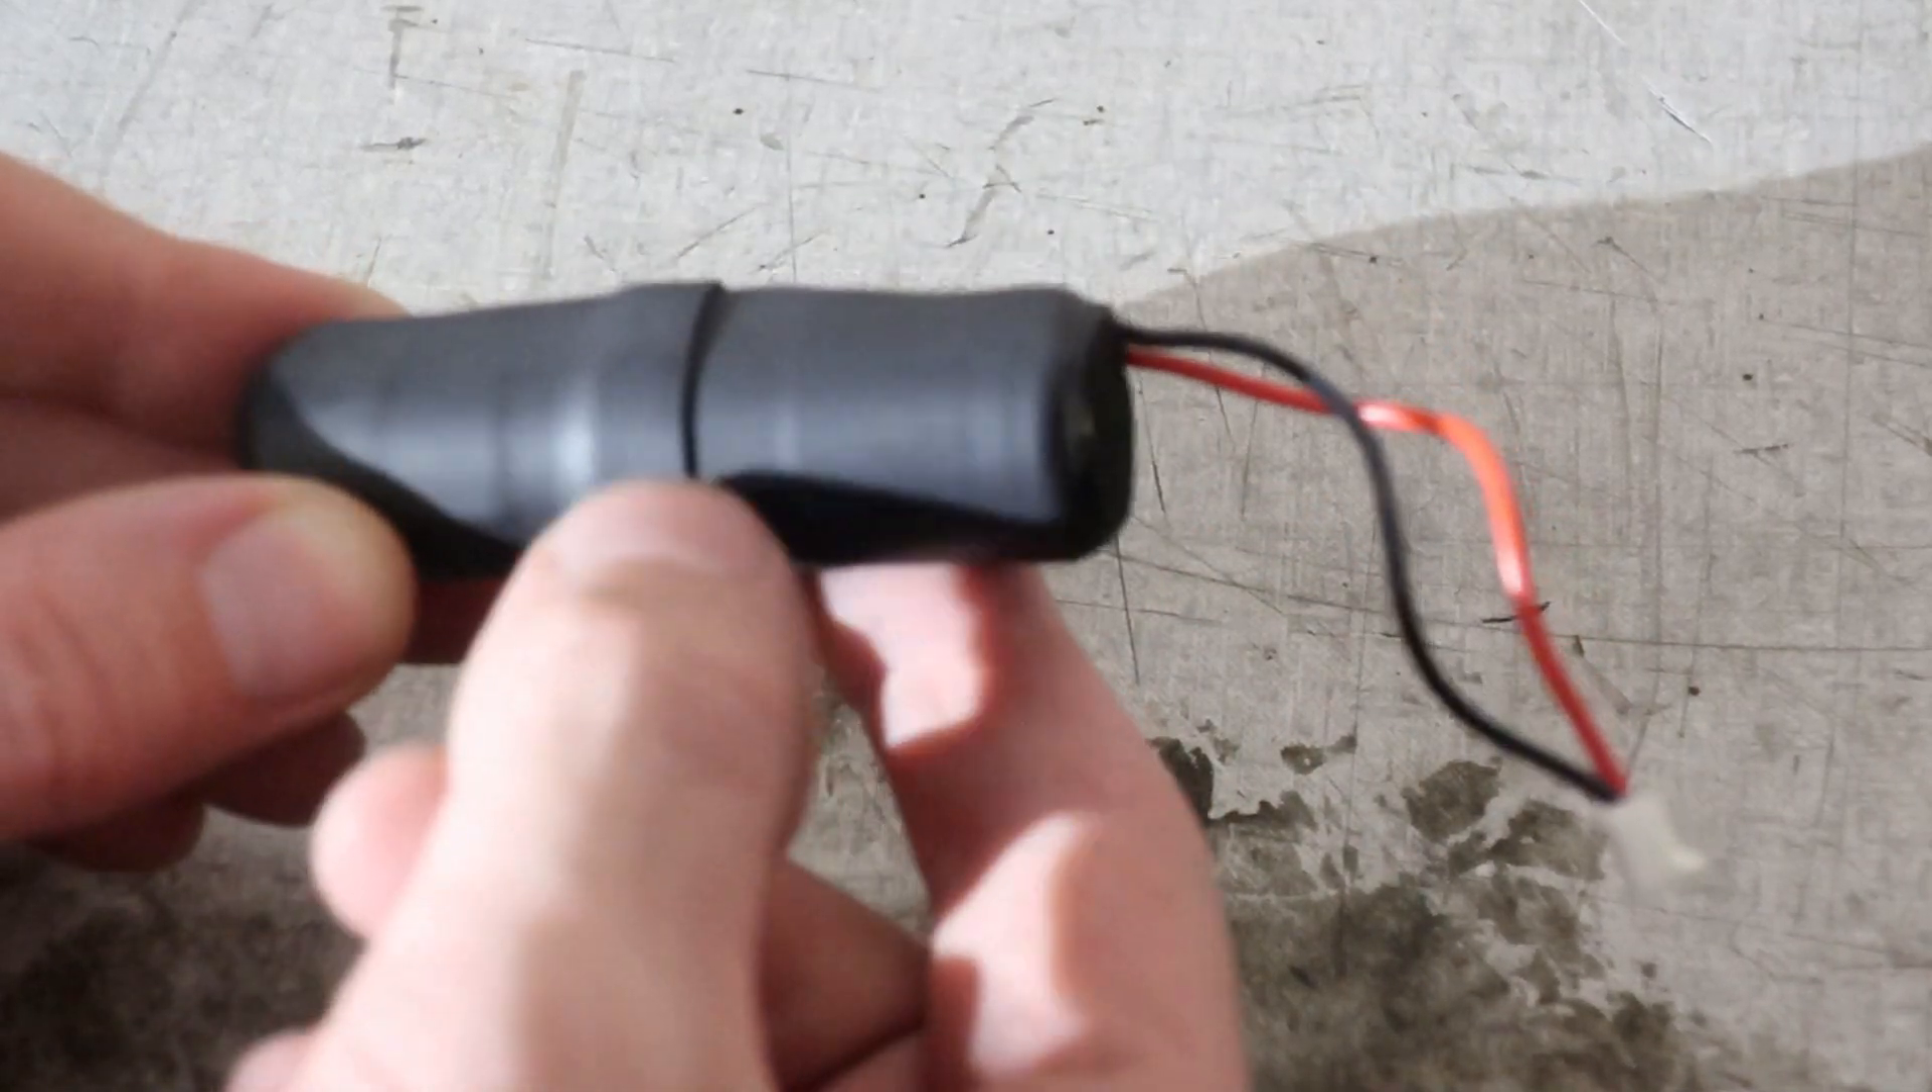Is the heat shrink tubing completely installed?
Yes.